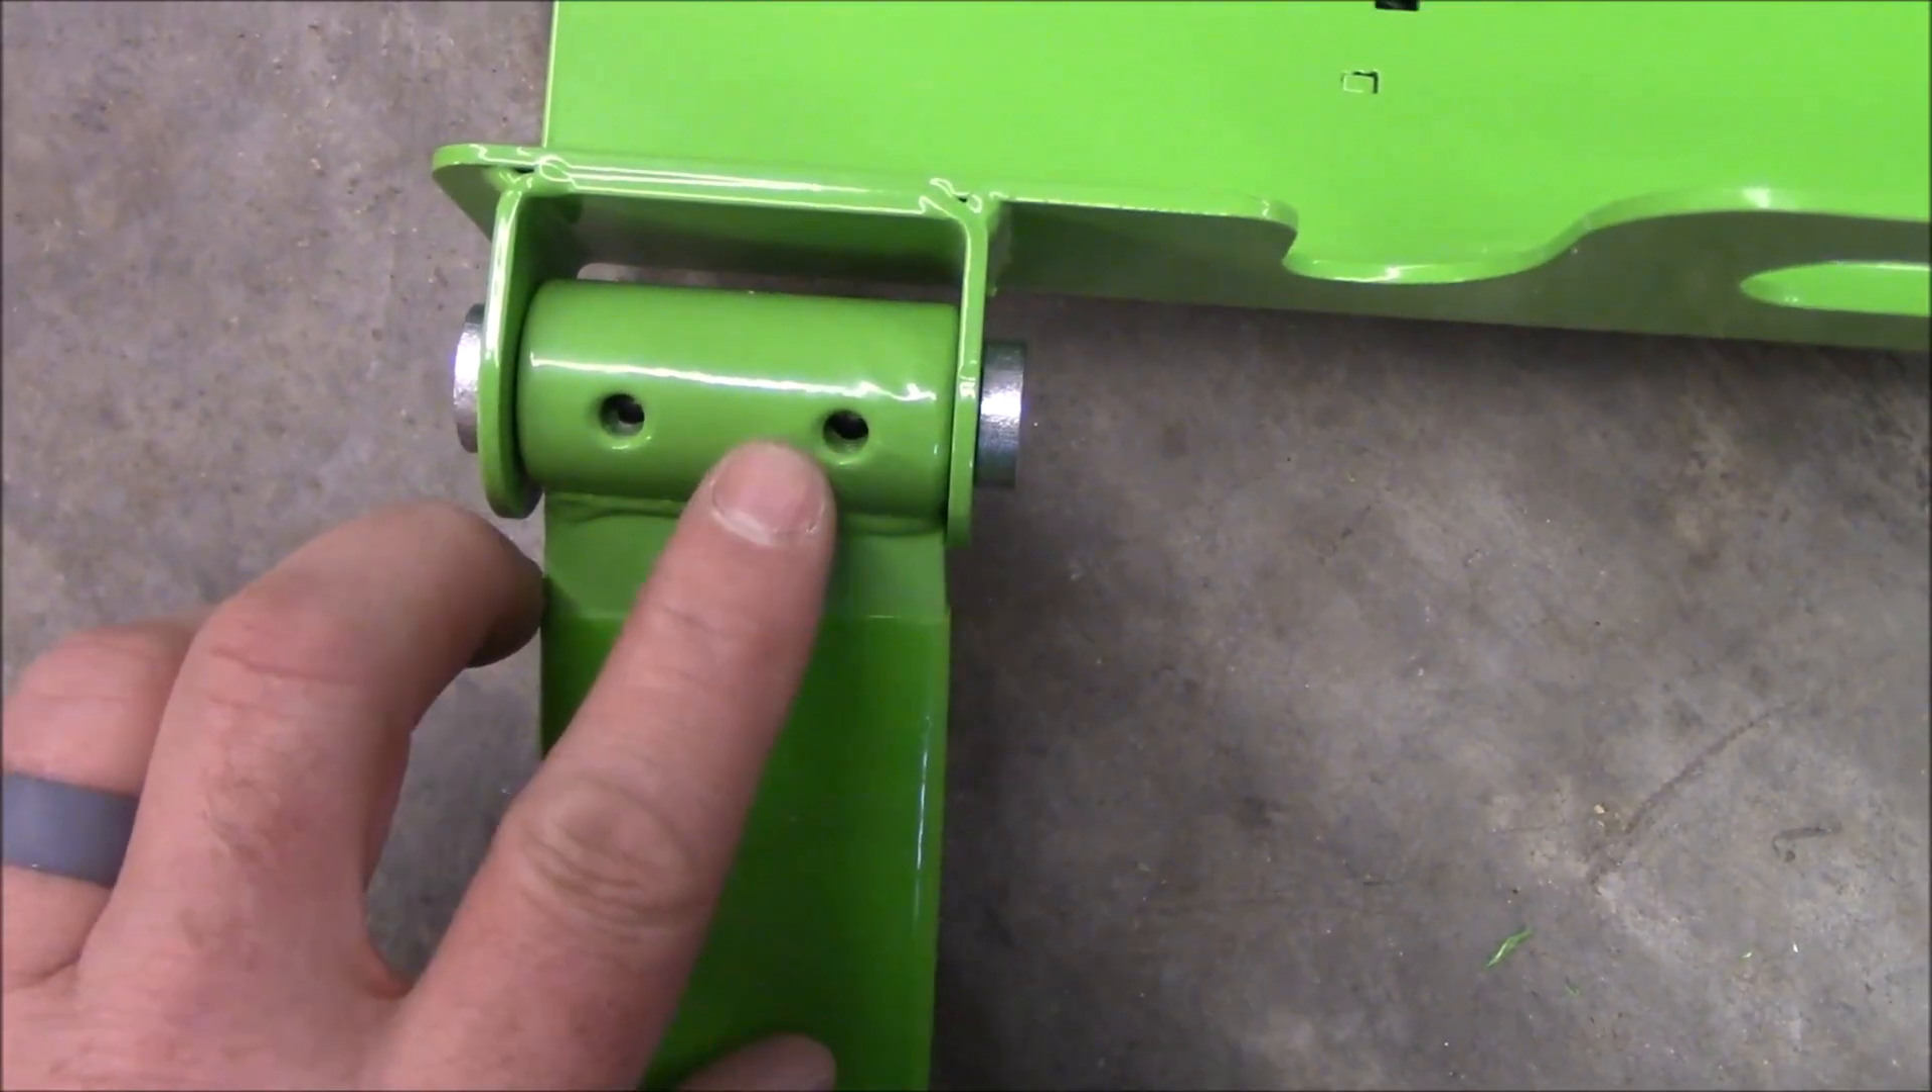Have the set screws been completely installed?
No.